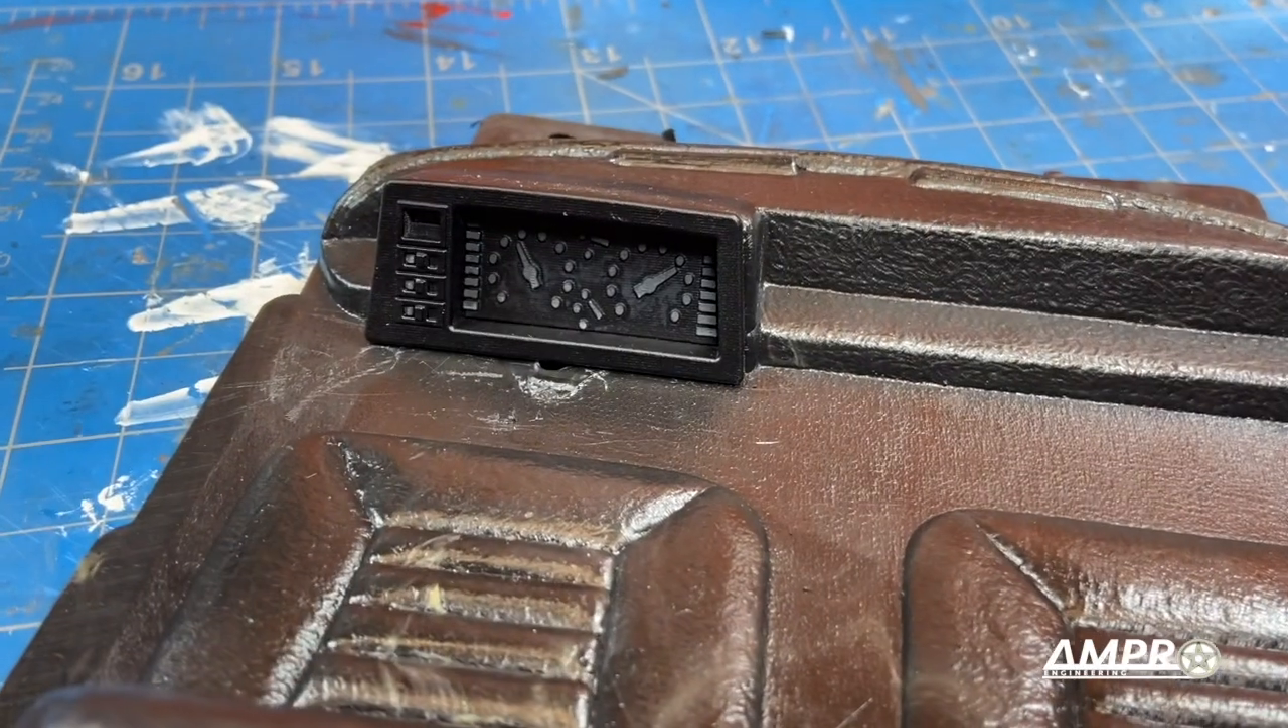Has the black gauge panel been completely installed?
Yes.